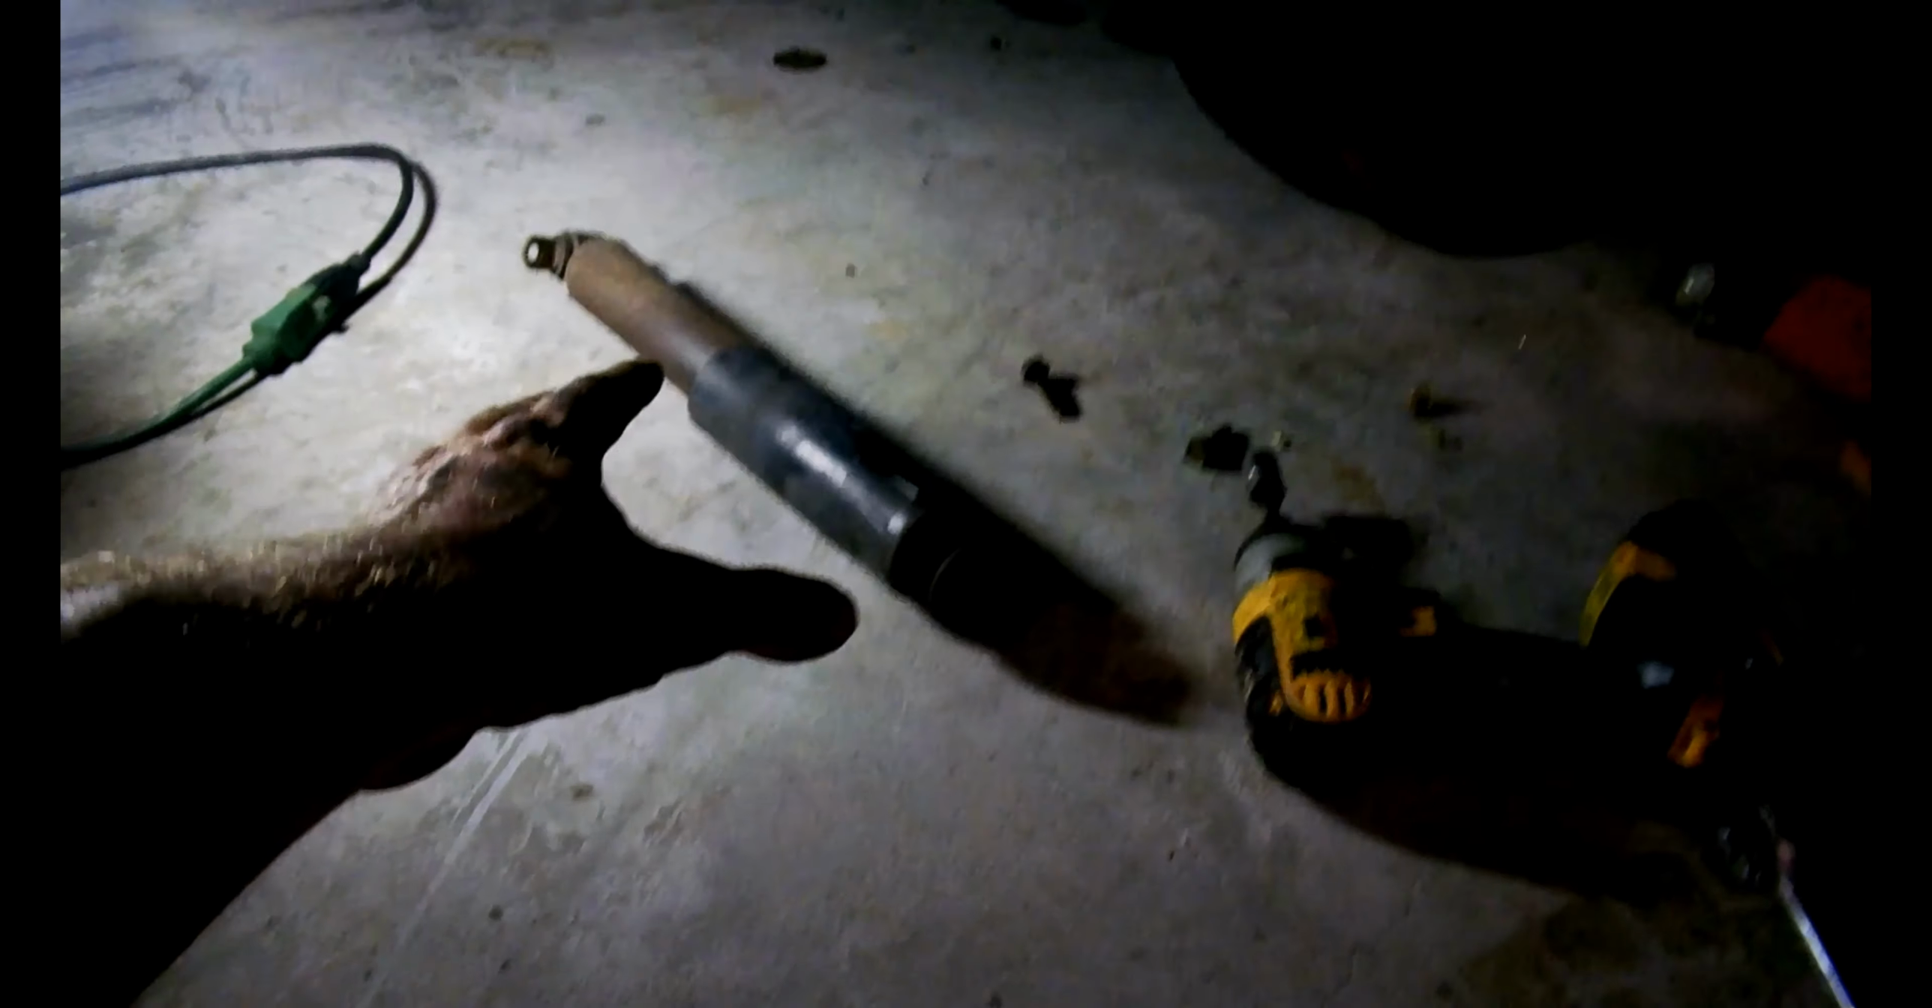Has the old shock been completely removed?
Yes.